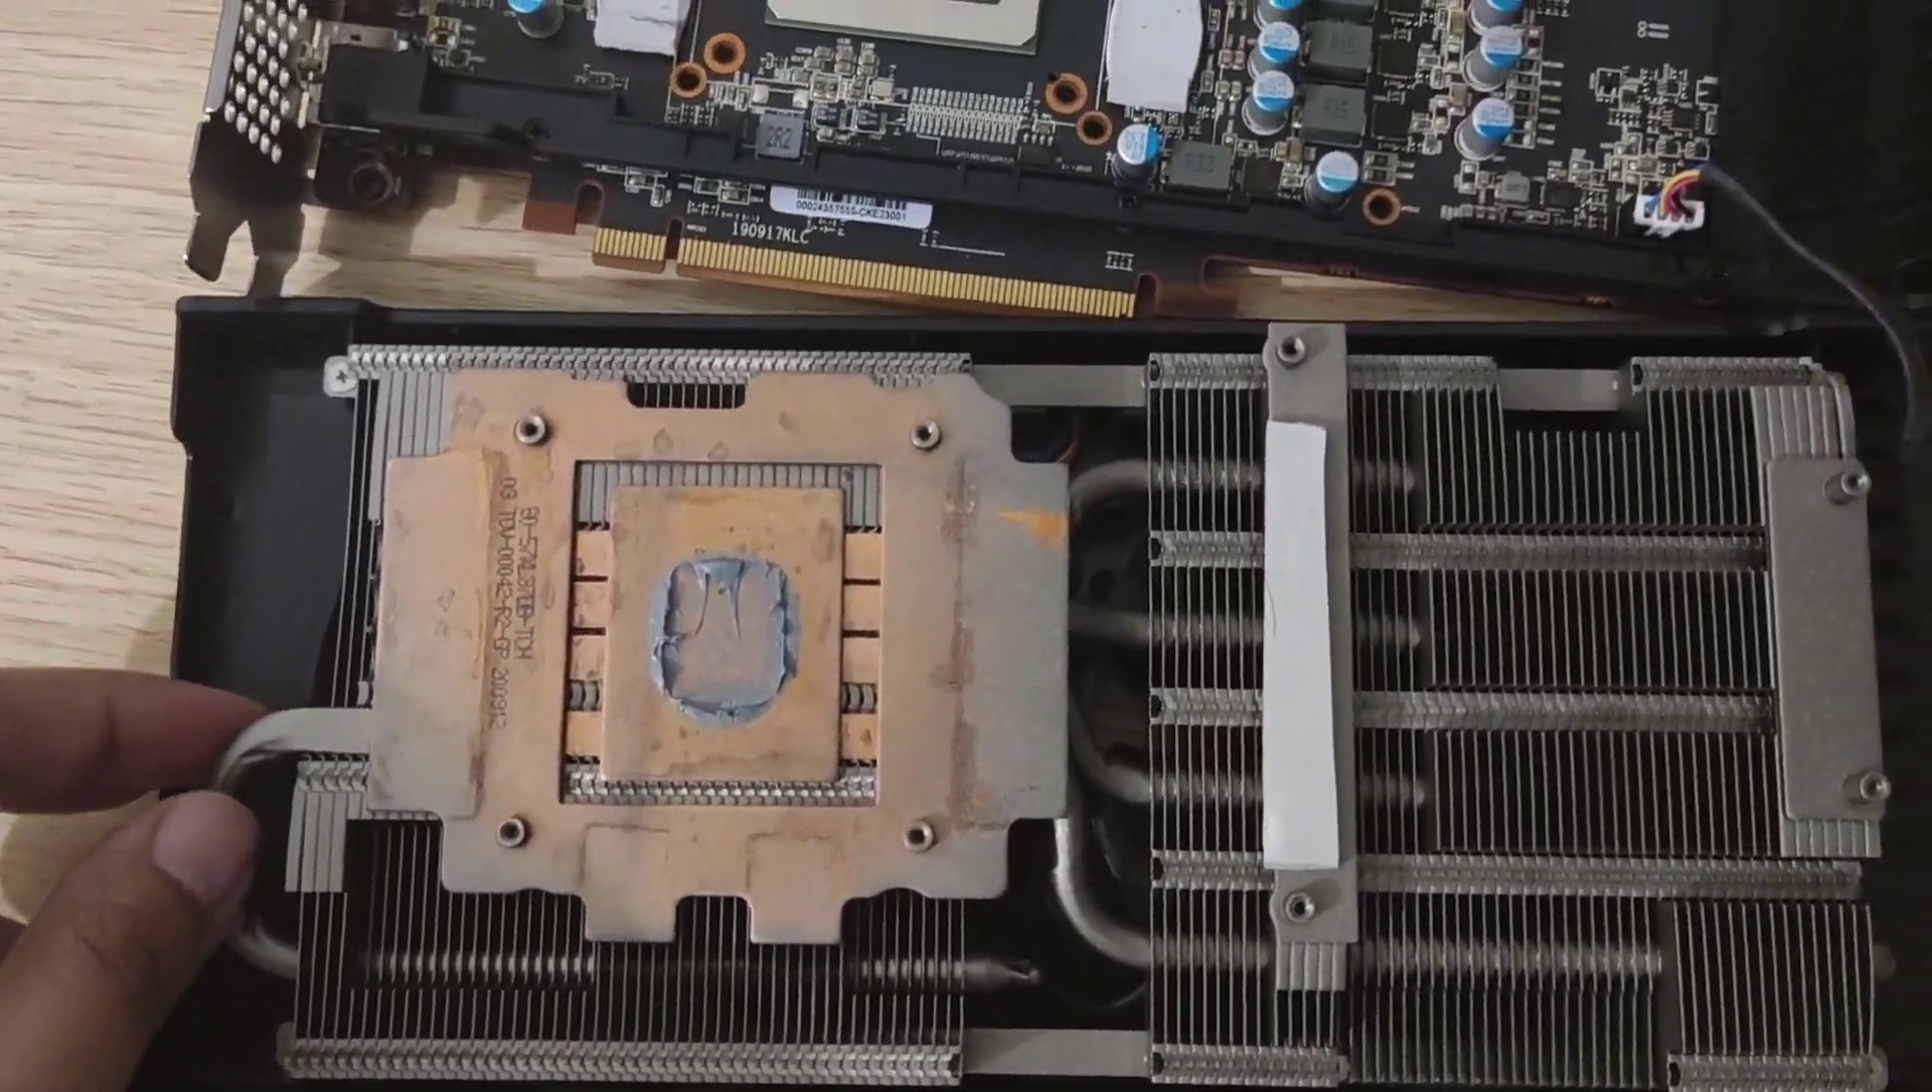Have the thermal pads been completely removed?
No.